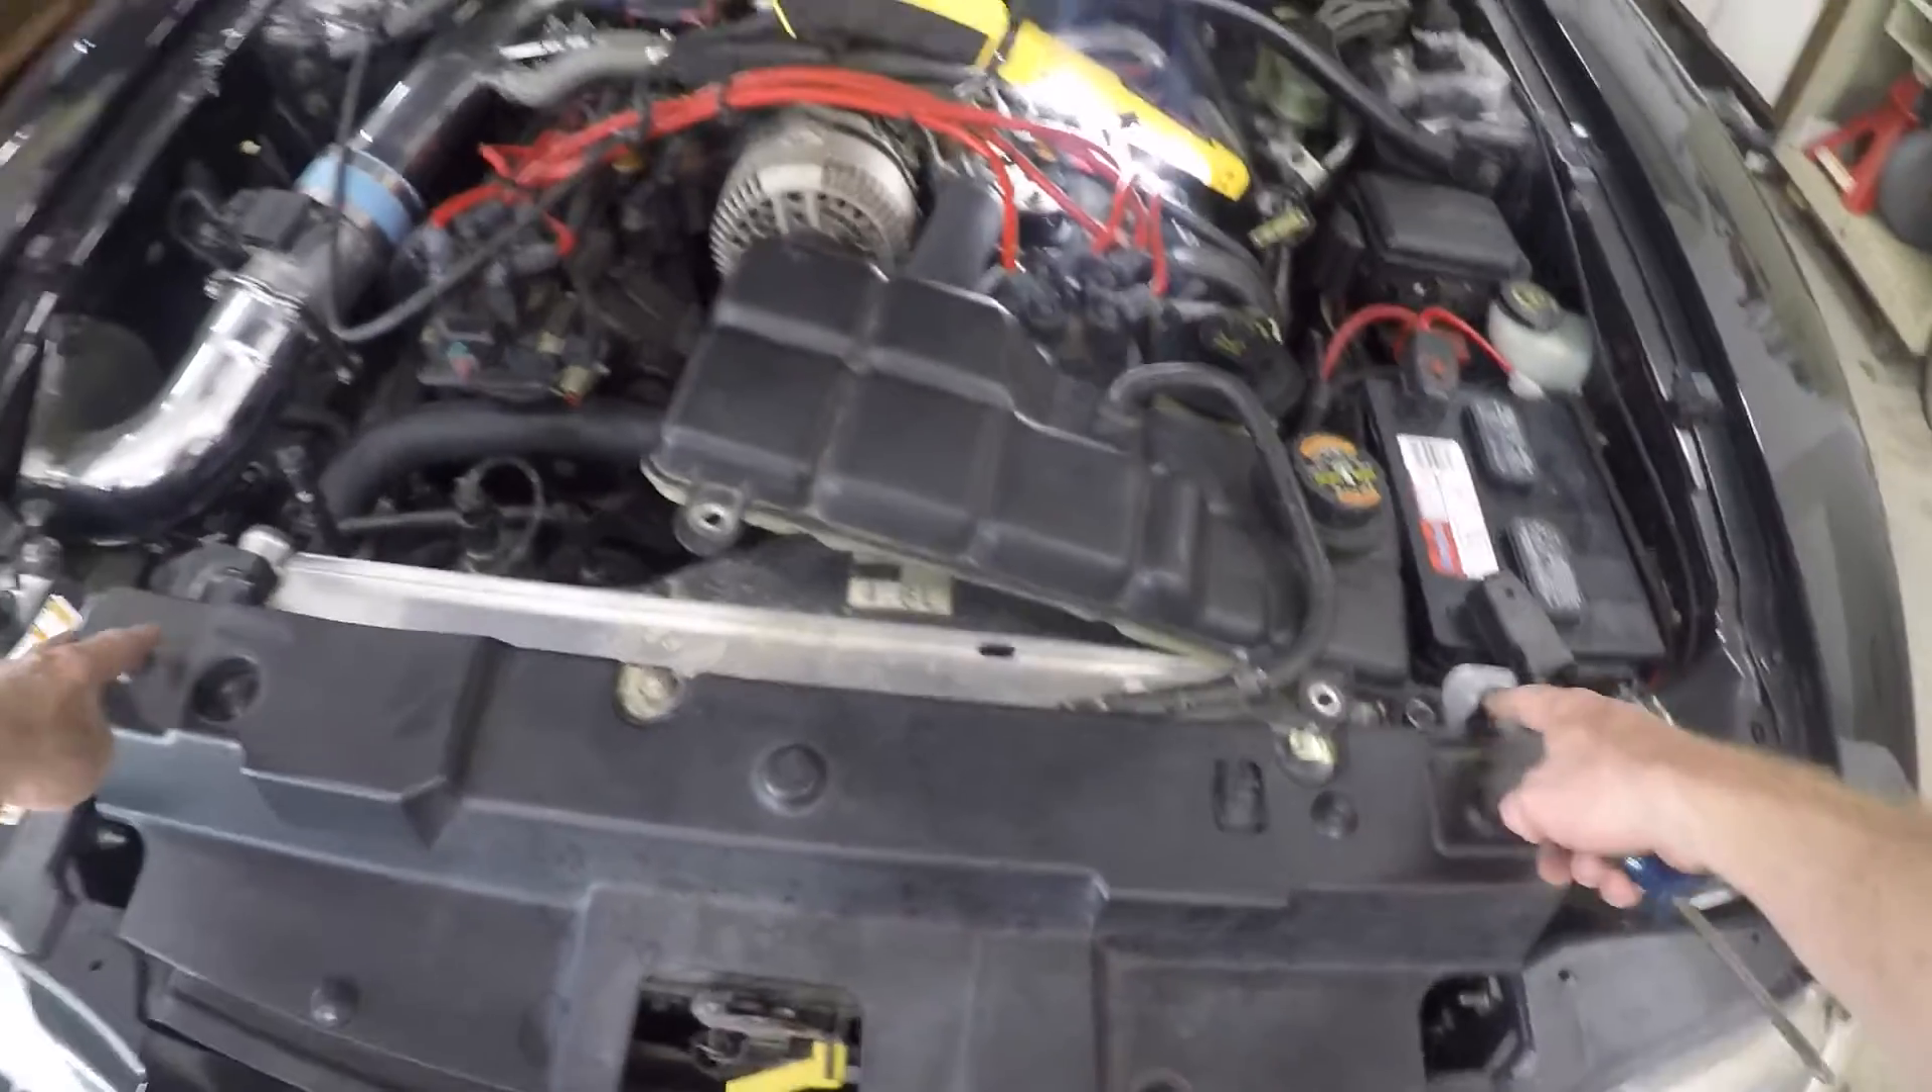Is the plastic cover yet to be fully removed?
Yes.